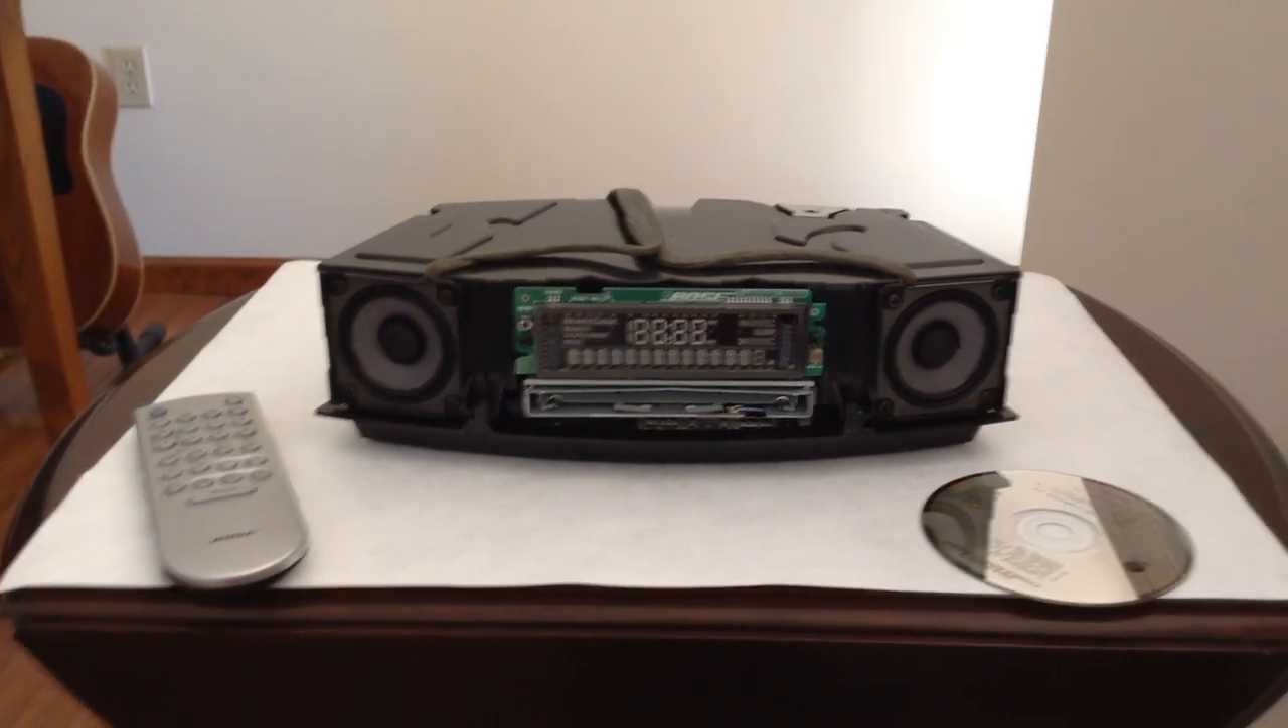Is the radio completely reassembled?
No.